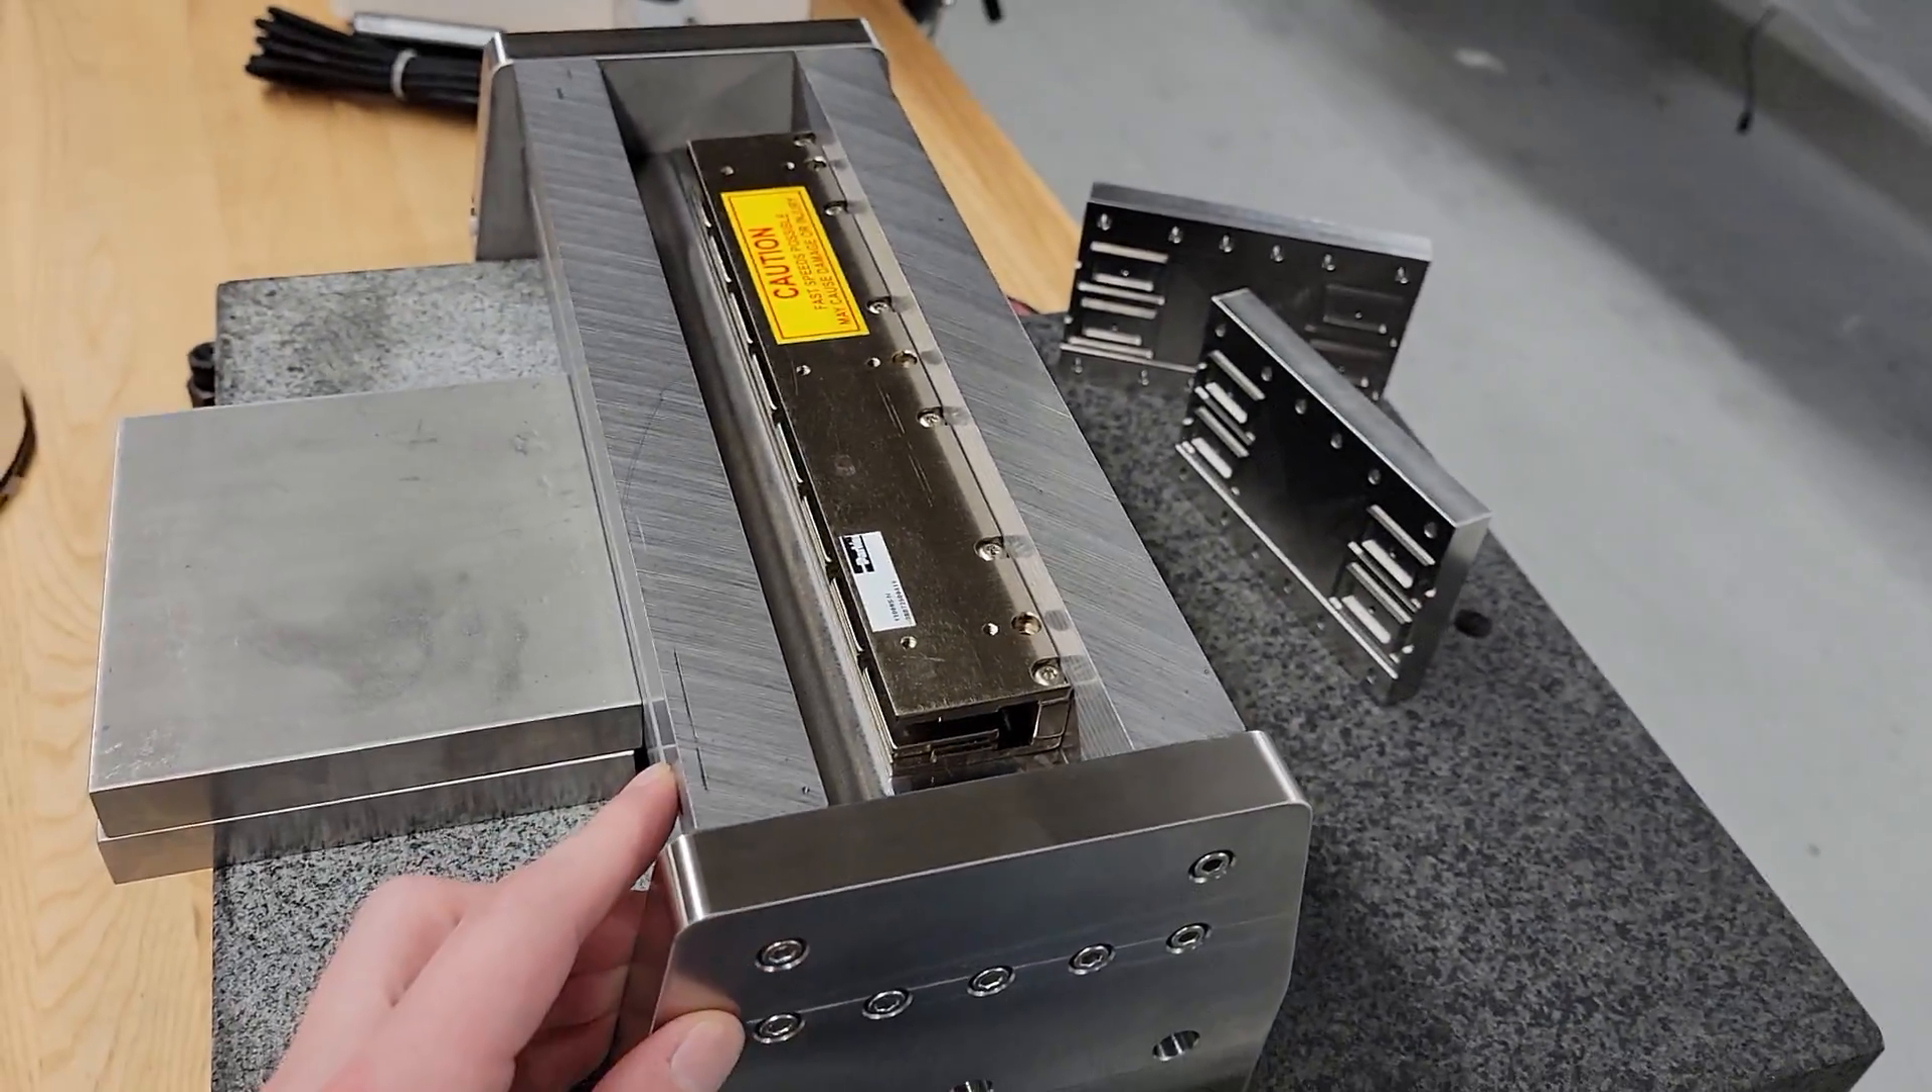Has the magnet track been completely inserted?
Yes.